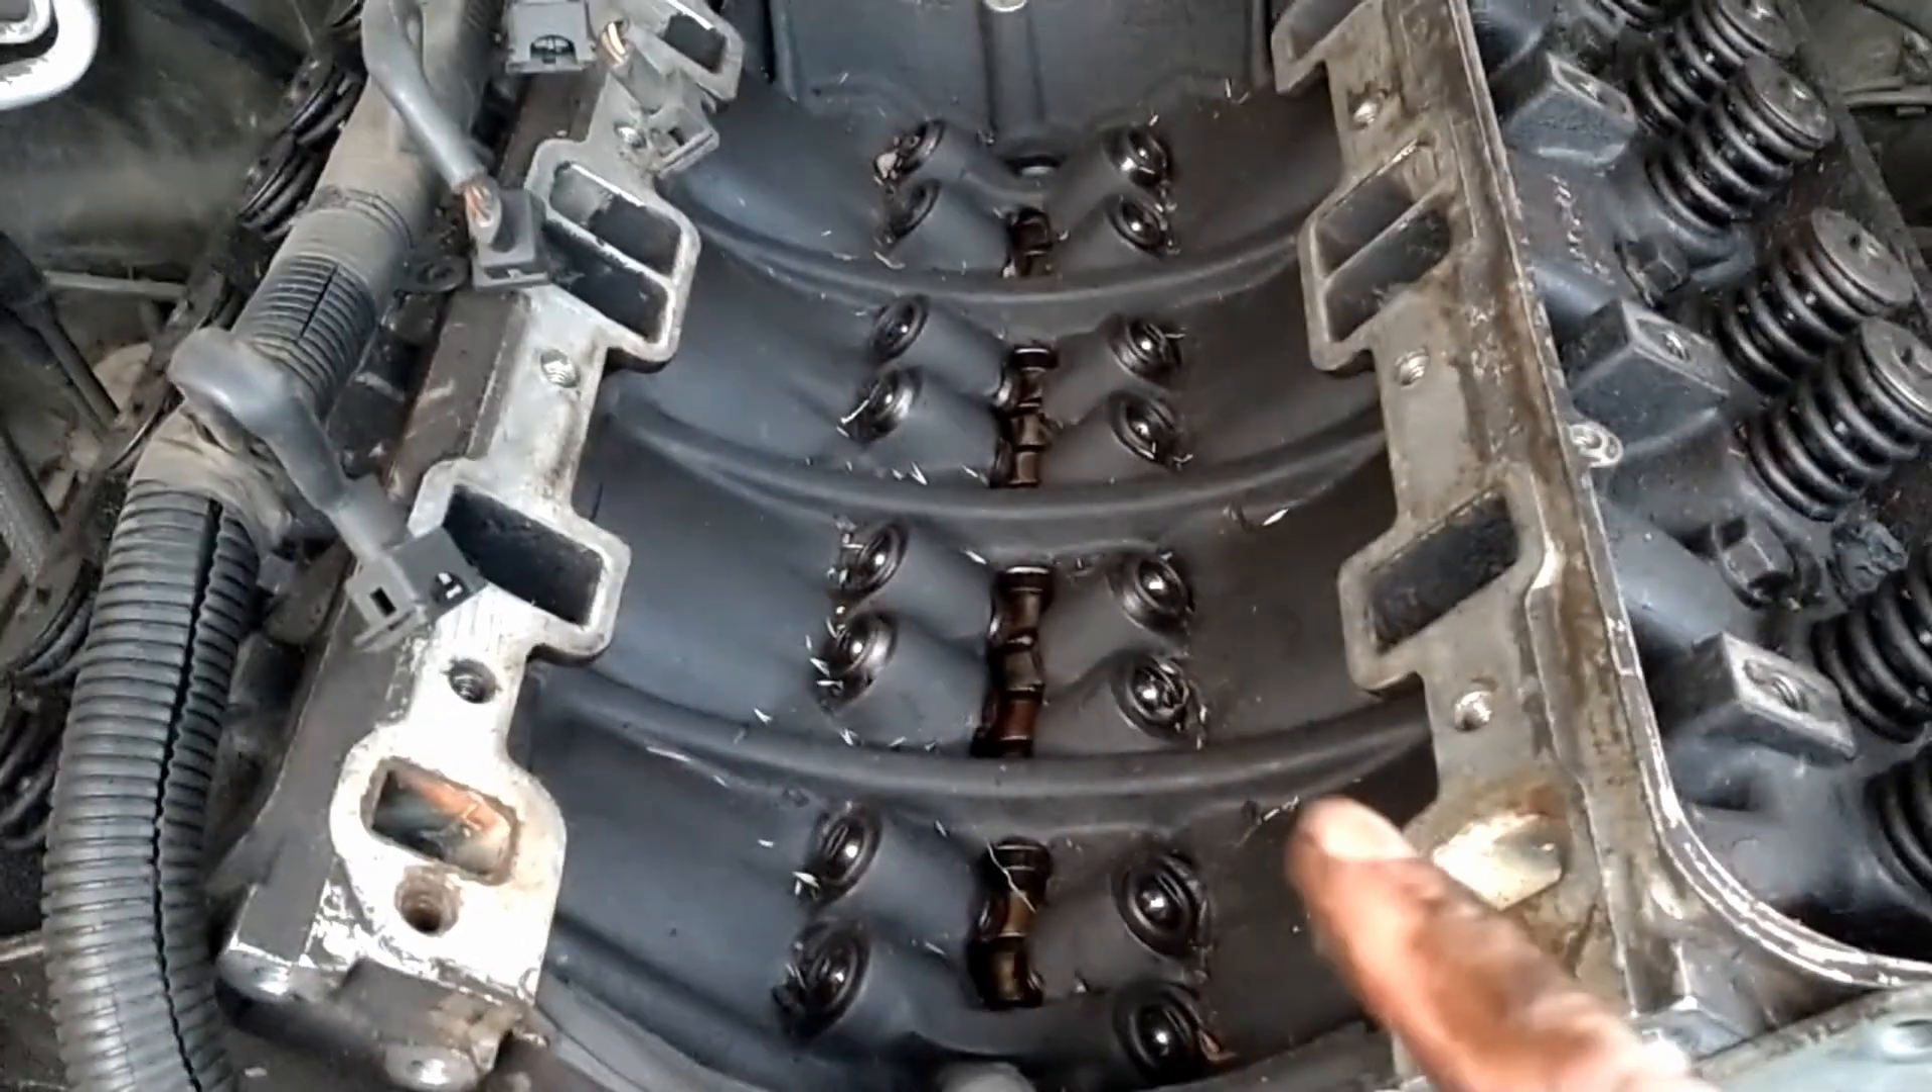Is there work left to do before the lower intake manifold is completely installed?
Yes.